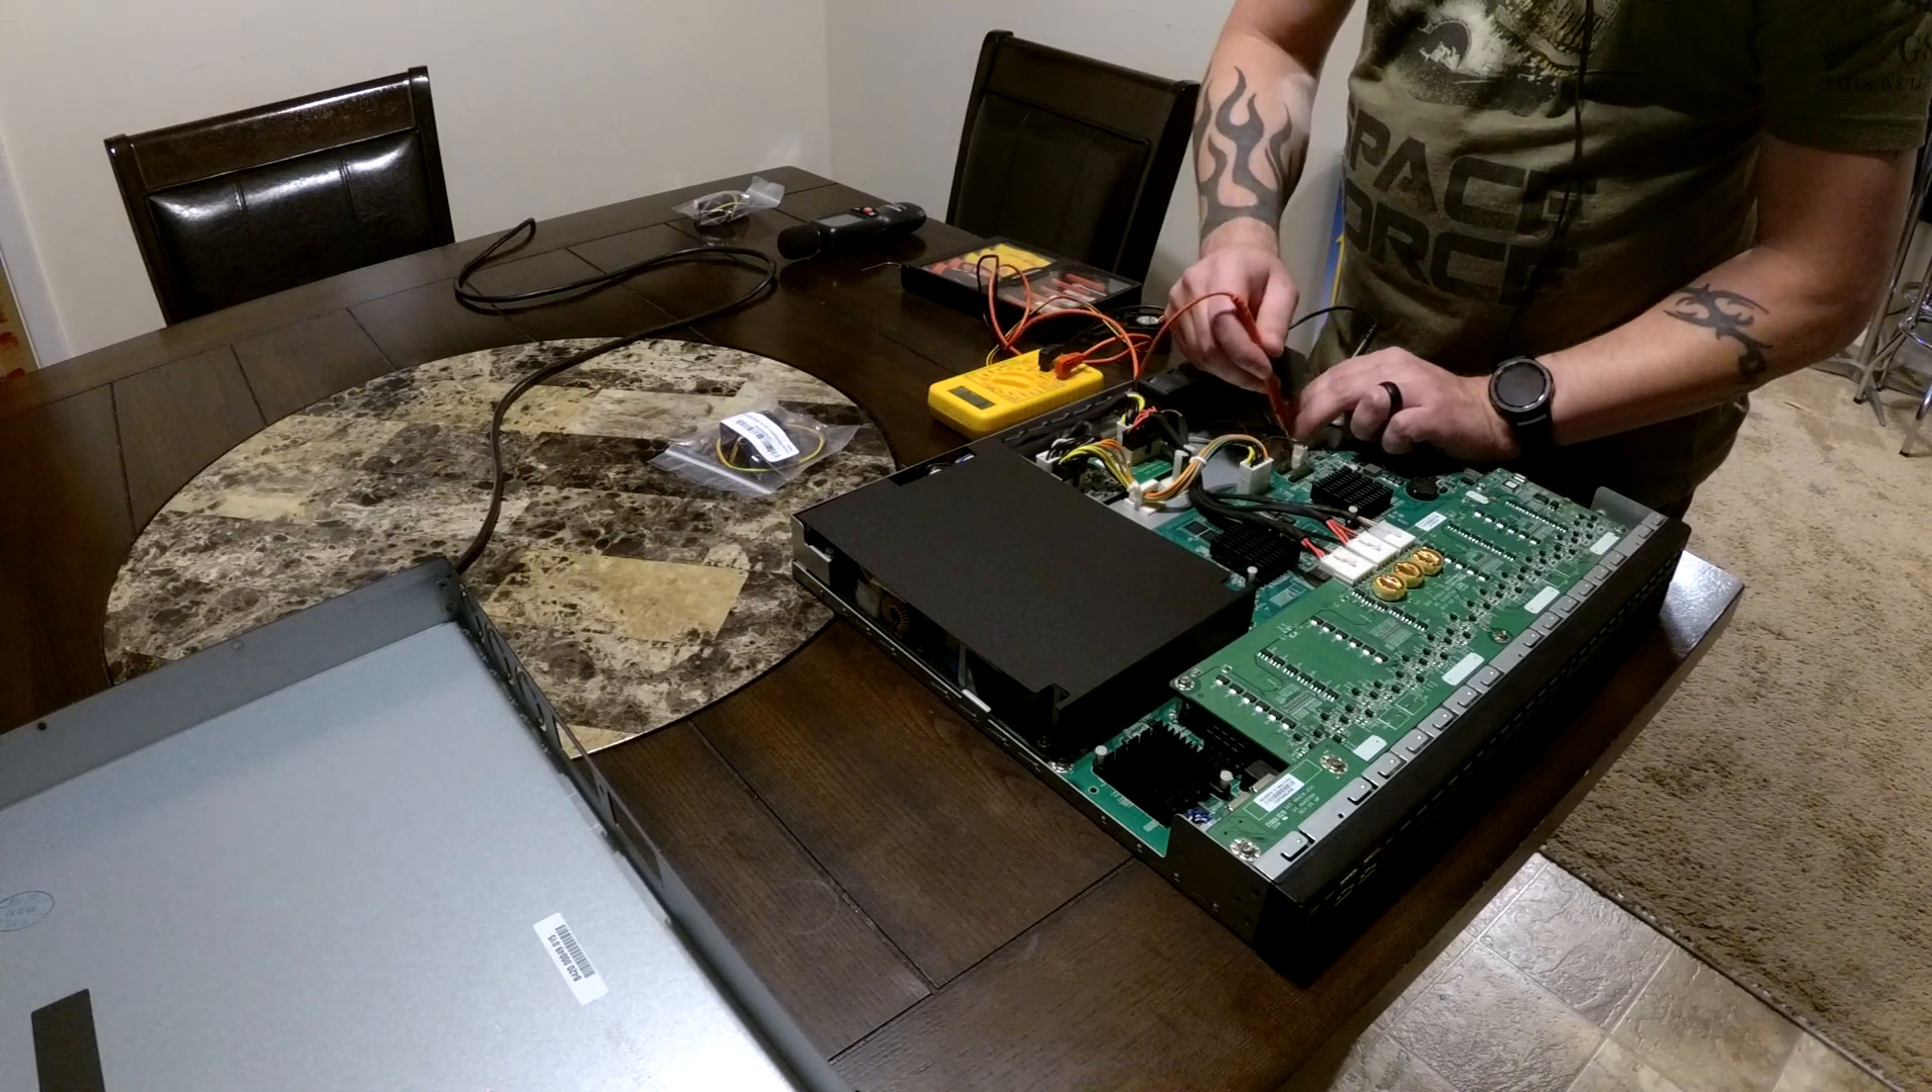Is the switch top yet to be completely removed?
No.